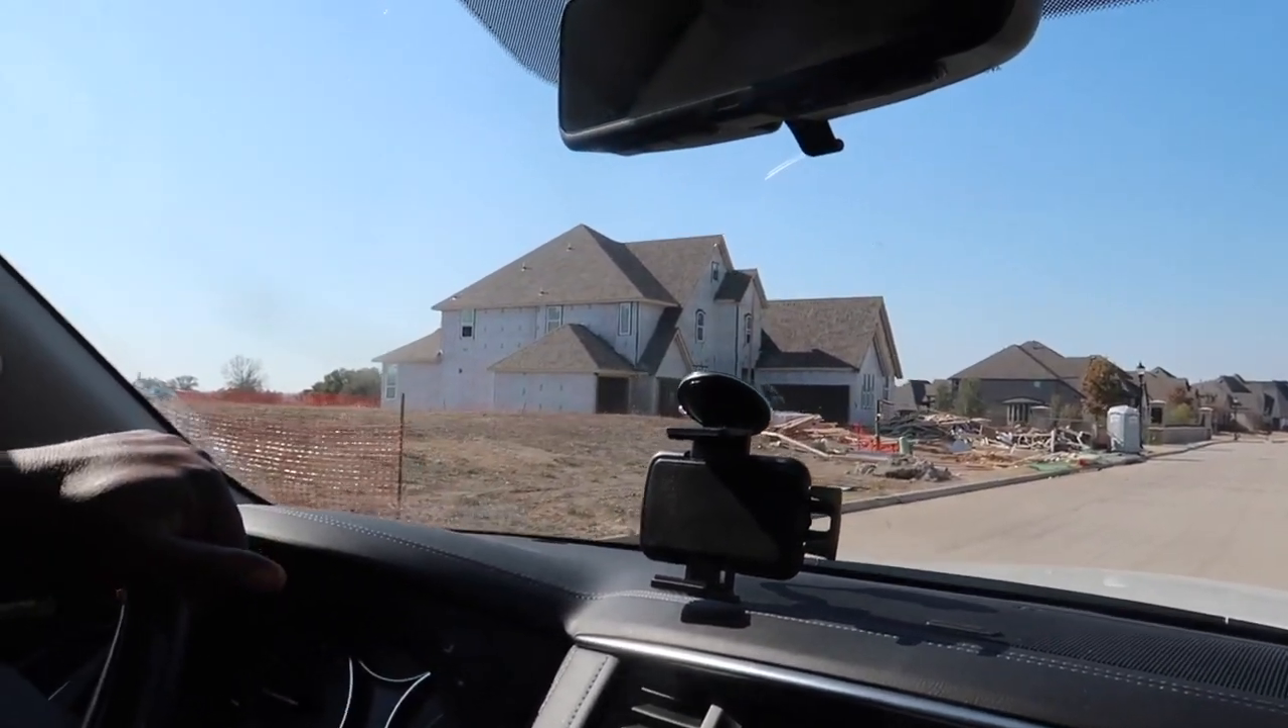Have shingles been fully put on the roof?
Yes.